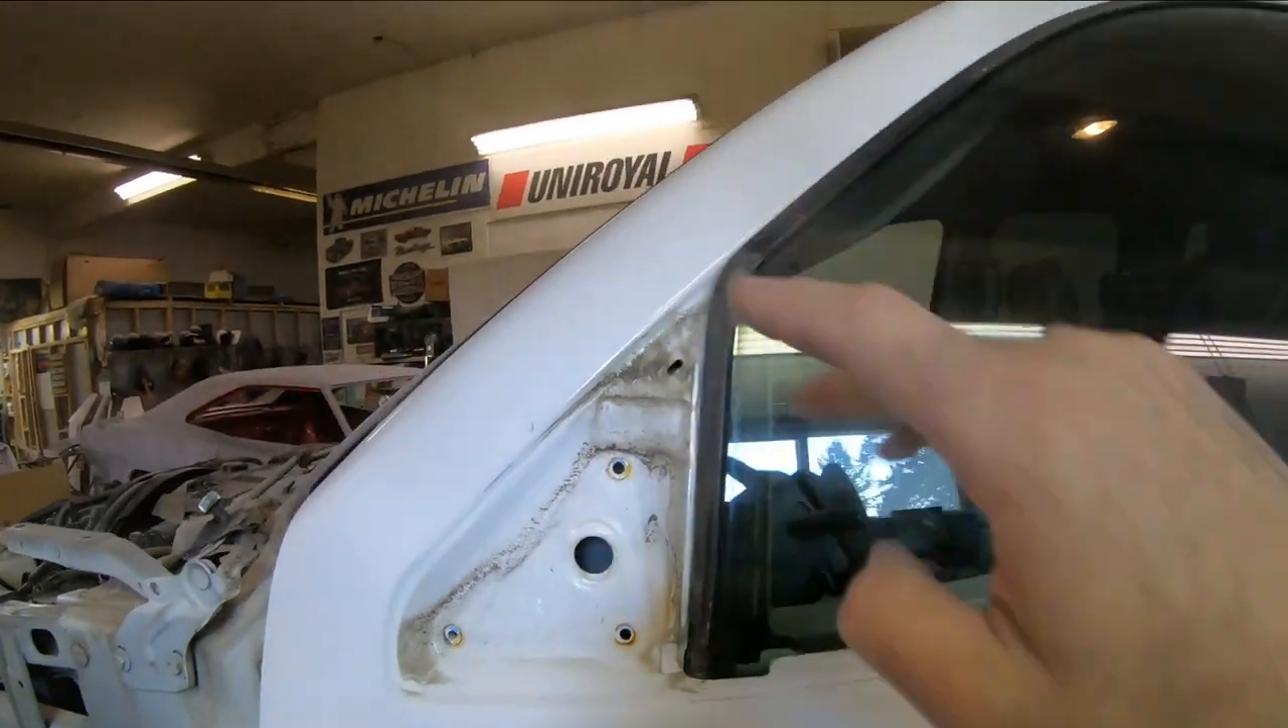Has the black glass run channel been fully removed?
No.